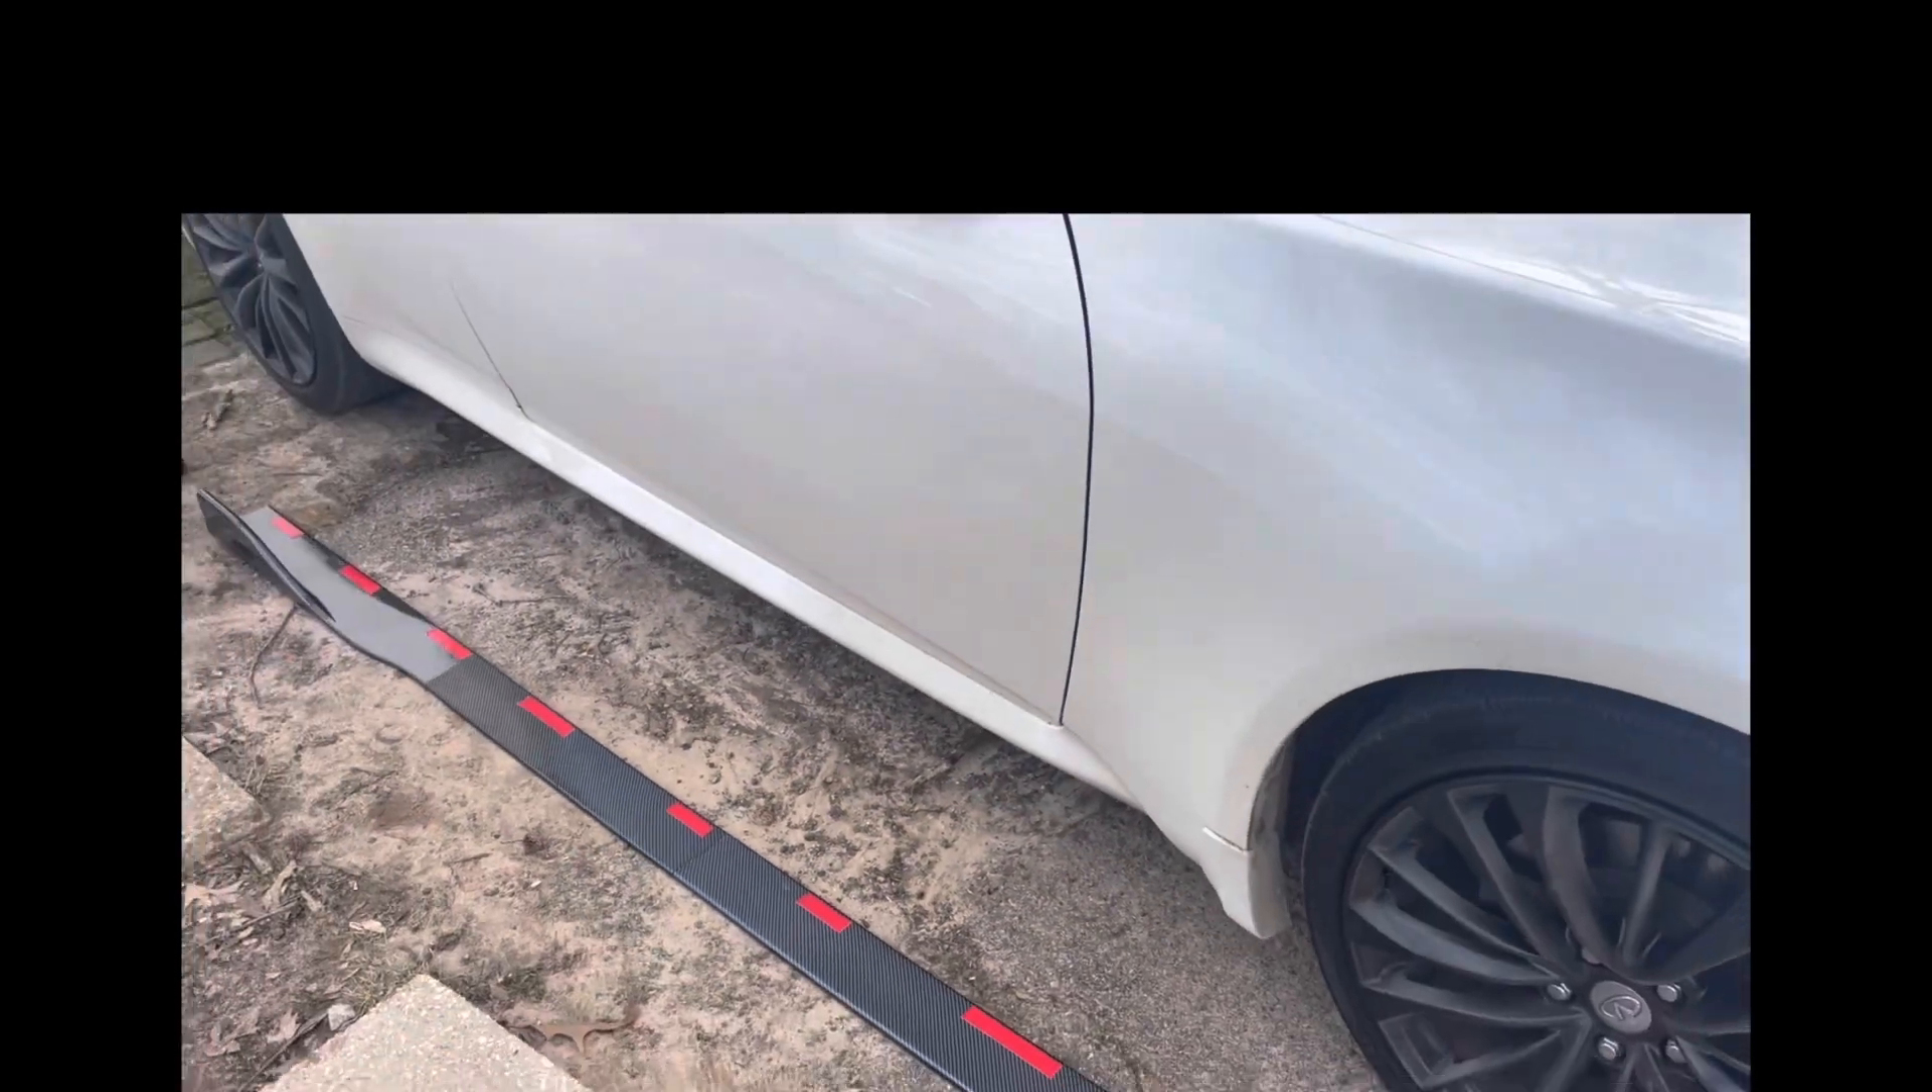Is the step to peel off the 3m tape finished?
No.